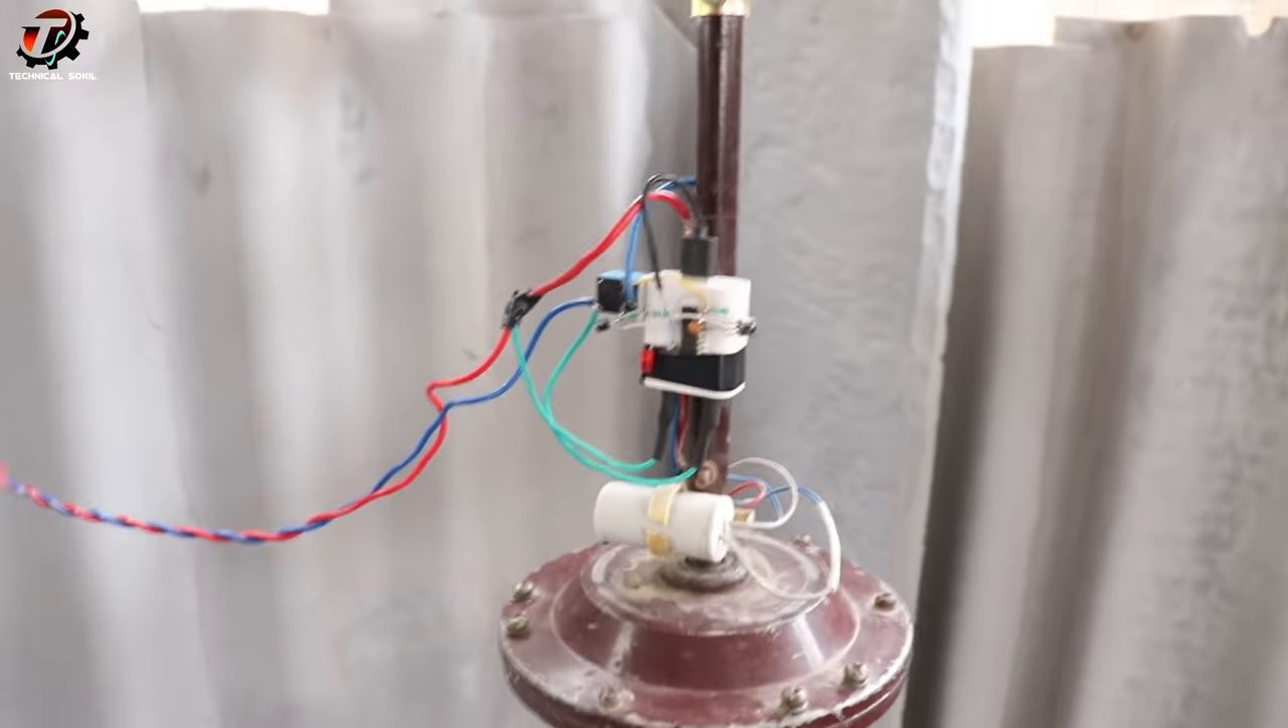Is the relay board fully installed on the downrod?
Yes.